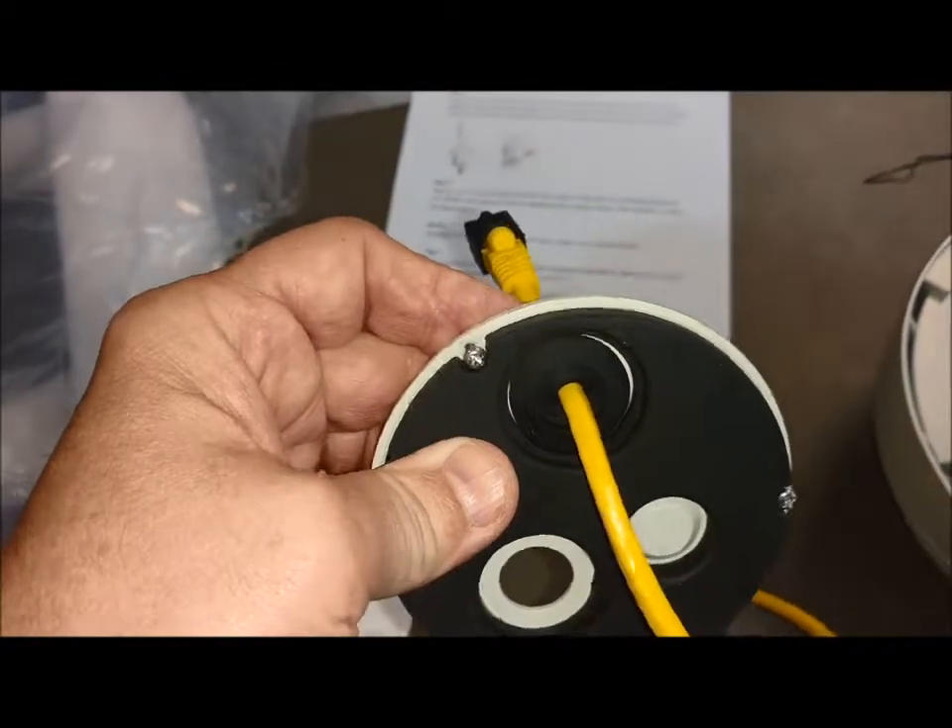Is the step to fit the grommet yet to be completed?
No.